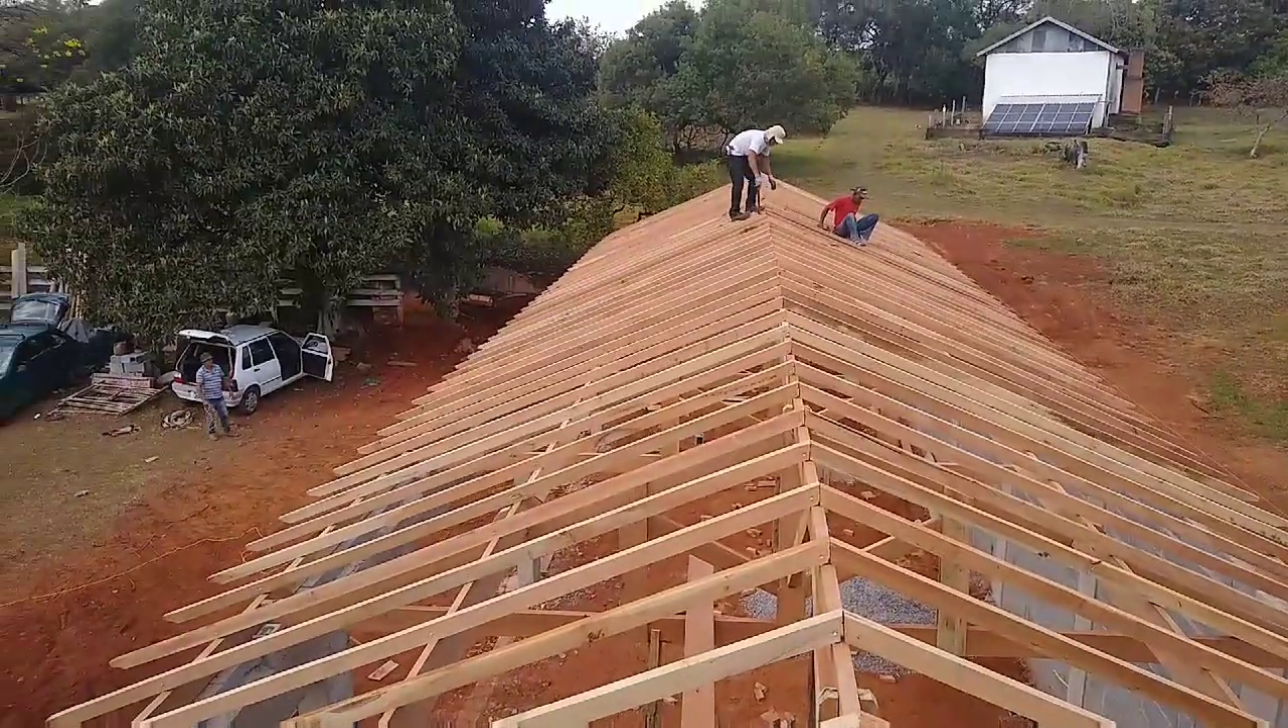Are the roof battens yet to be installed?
Yes.